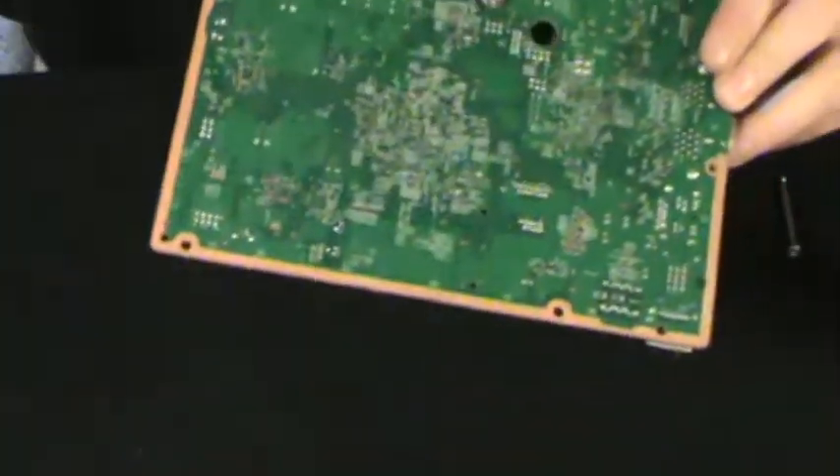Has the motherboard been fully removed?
Yes.